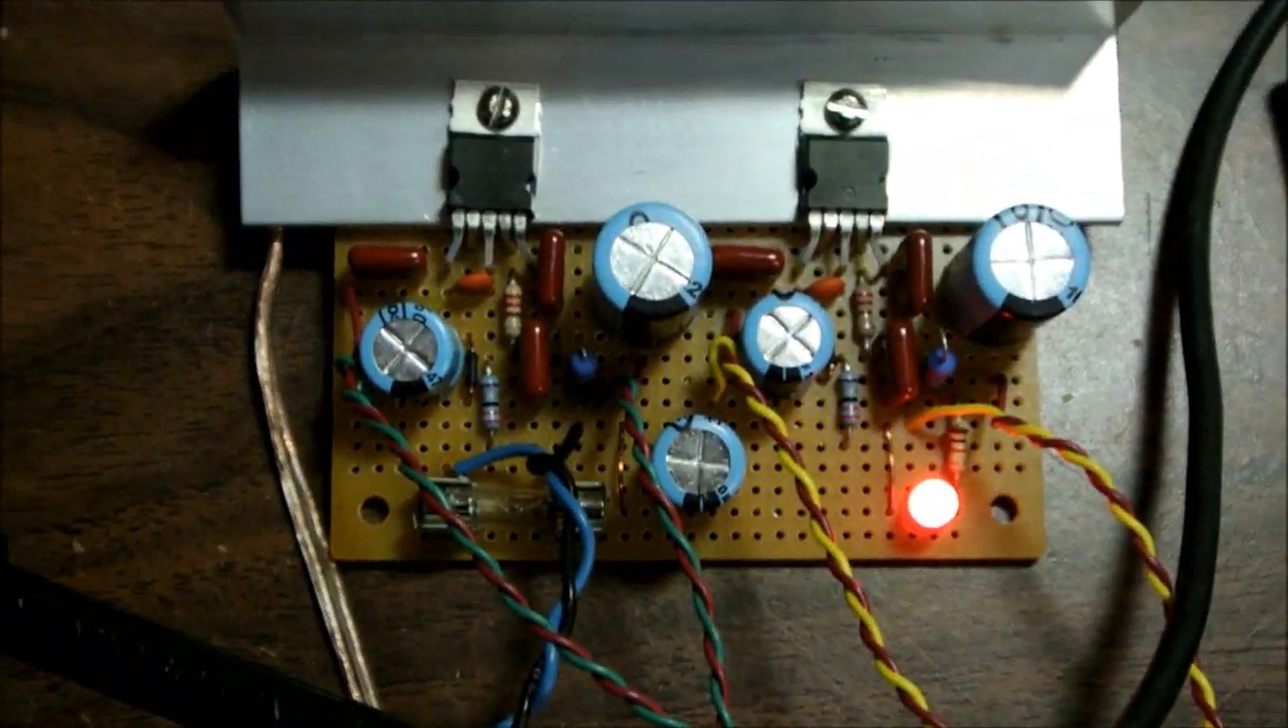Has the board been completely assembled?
Yes.